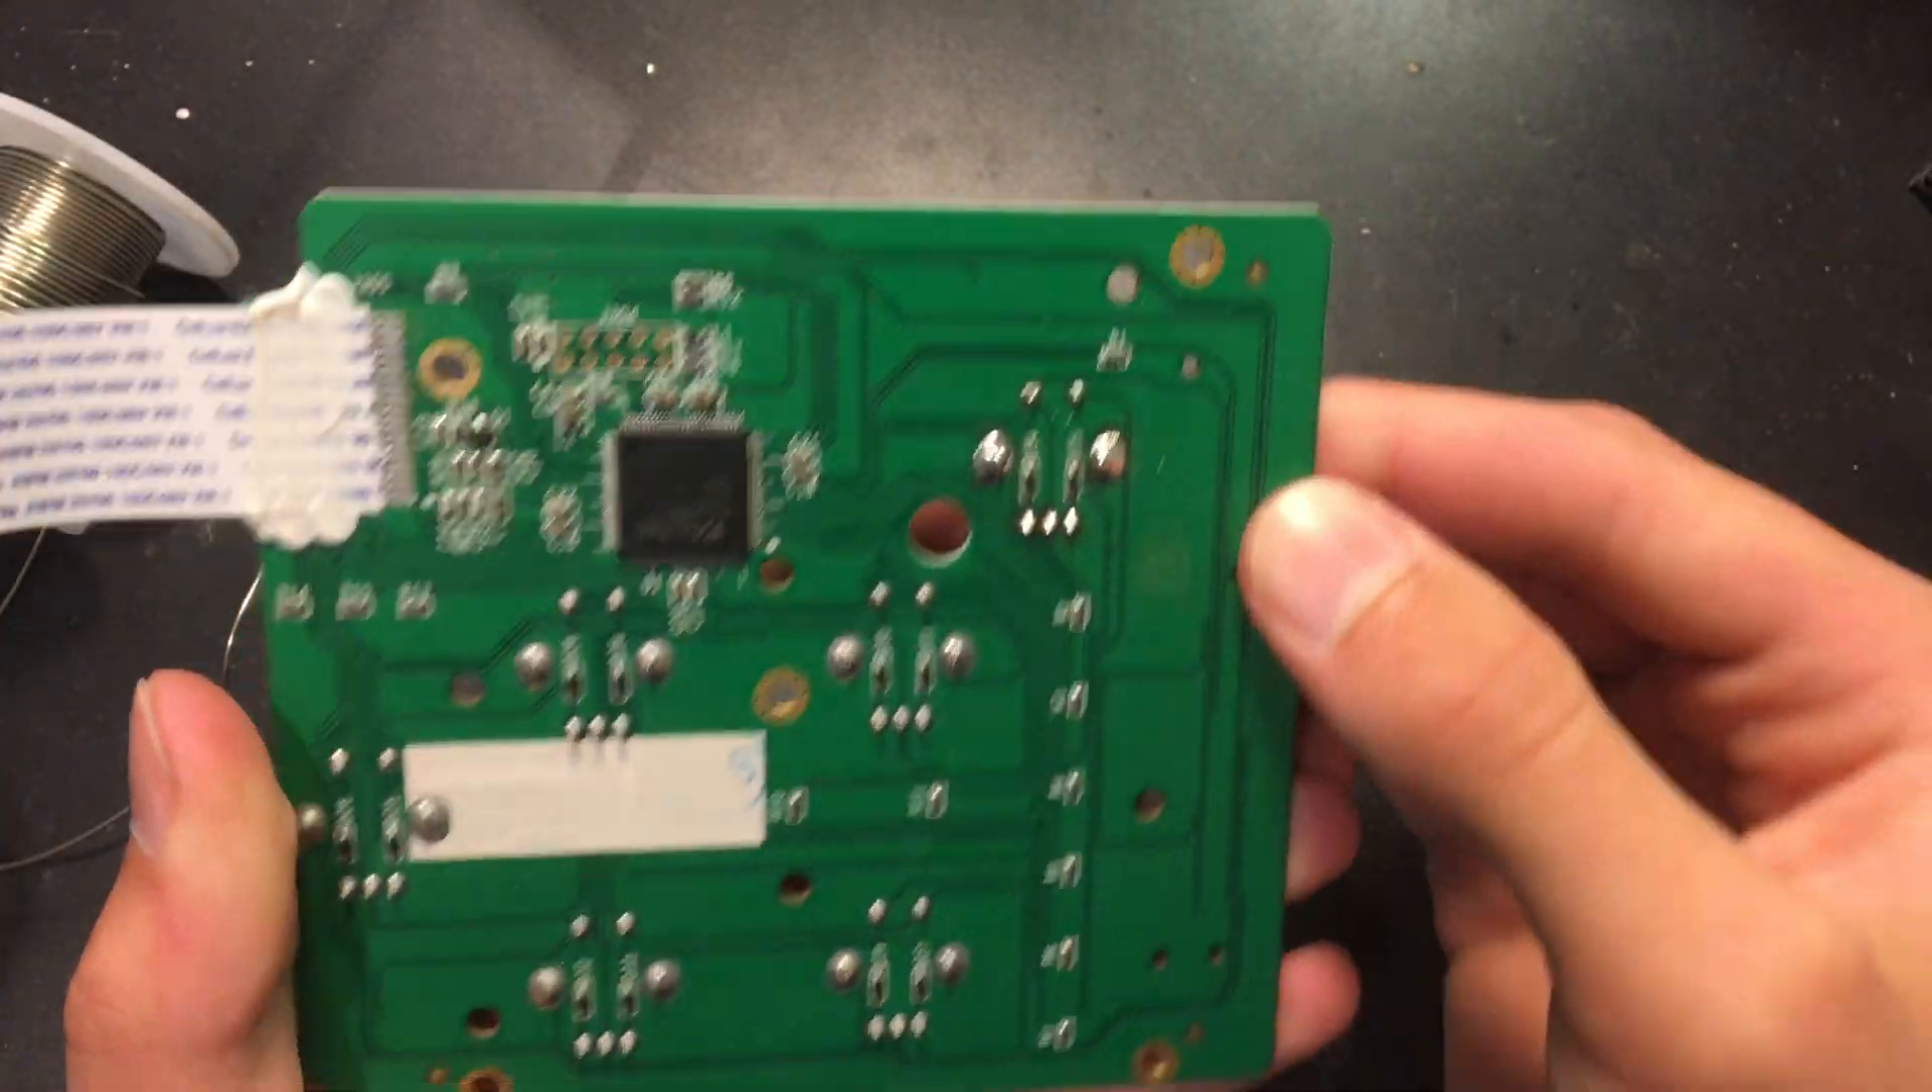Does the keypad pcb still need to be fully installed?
Yes.